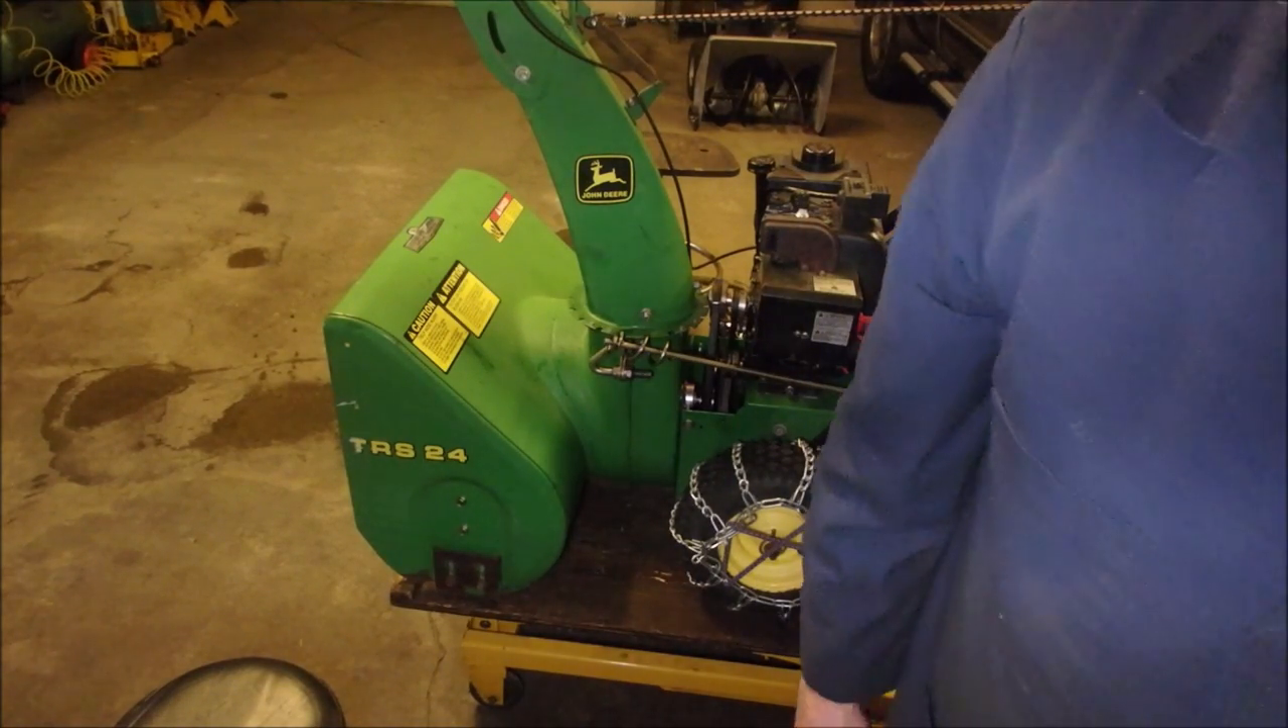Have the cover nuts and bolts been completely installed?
No.